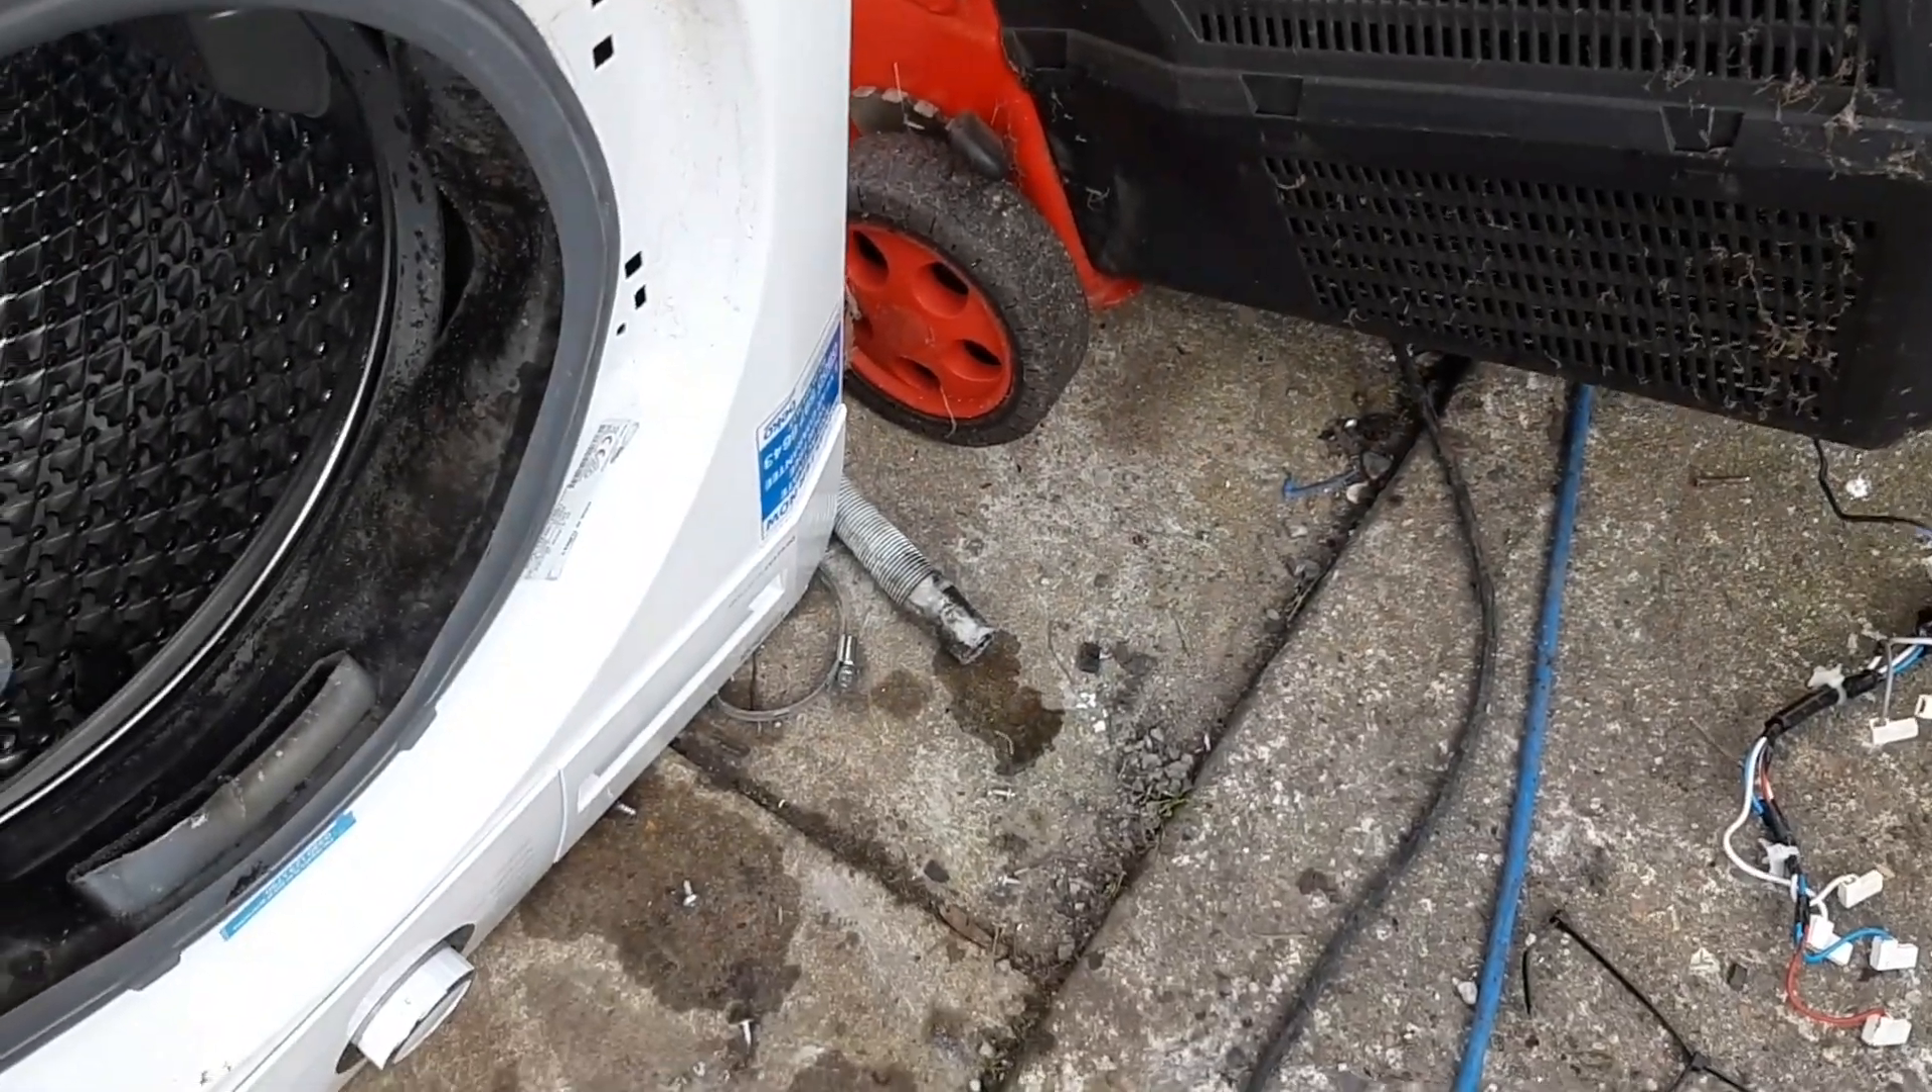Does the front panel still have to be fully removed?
Yes.